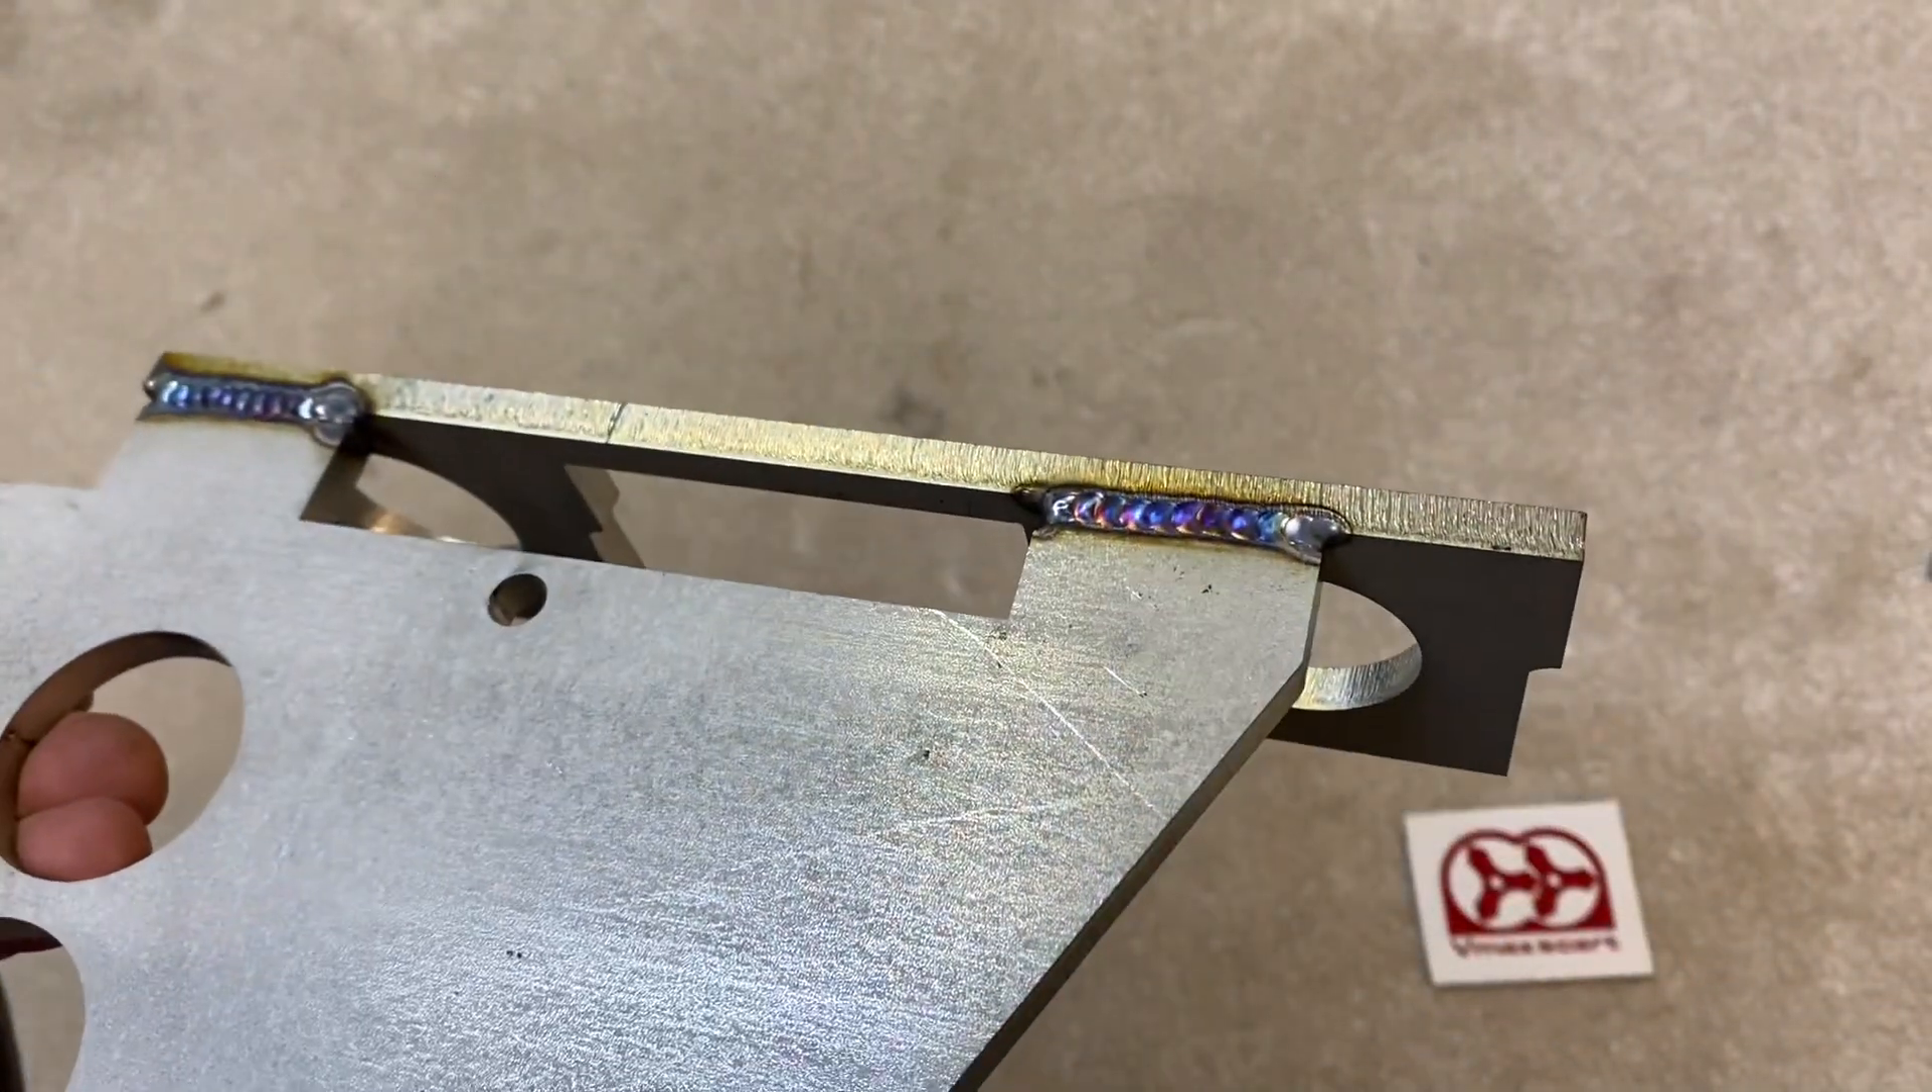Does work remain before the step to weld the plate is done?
No.